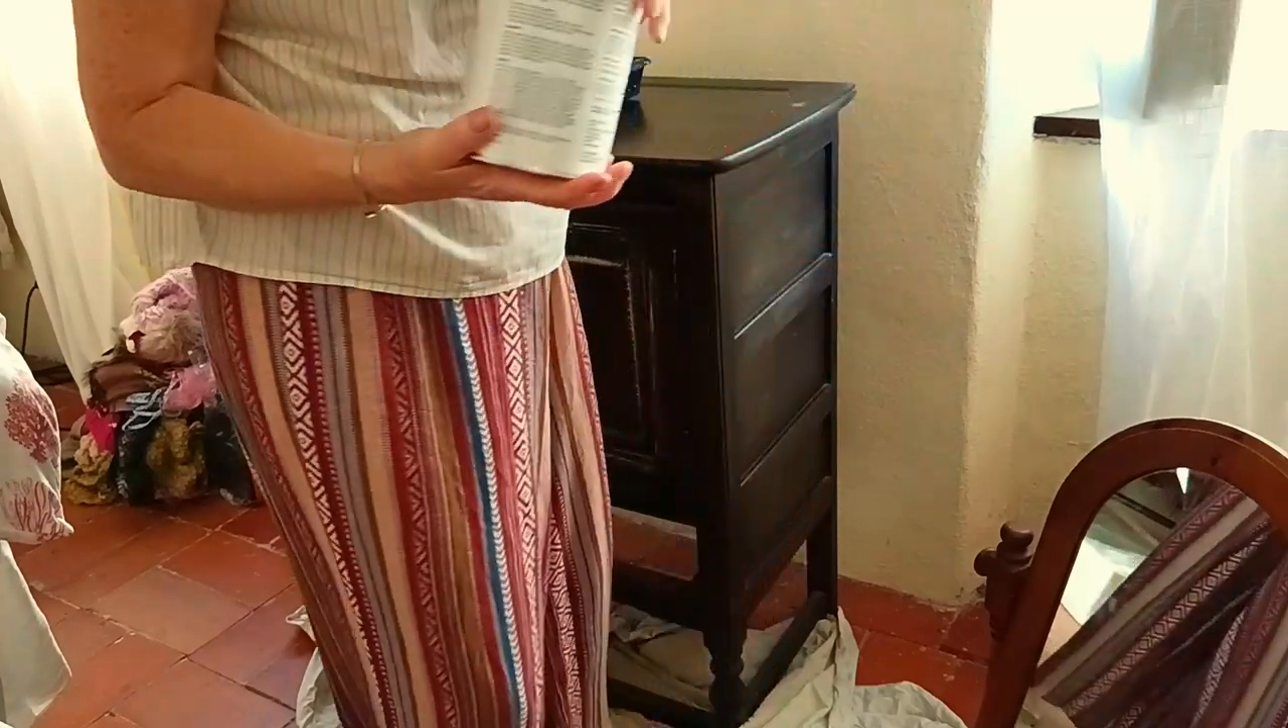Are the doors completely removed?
No.